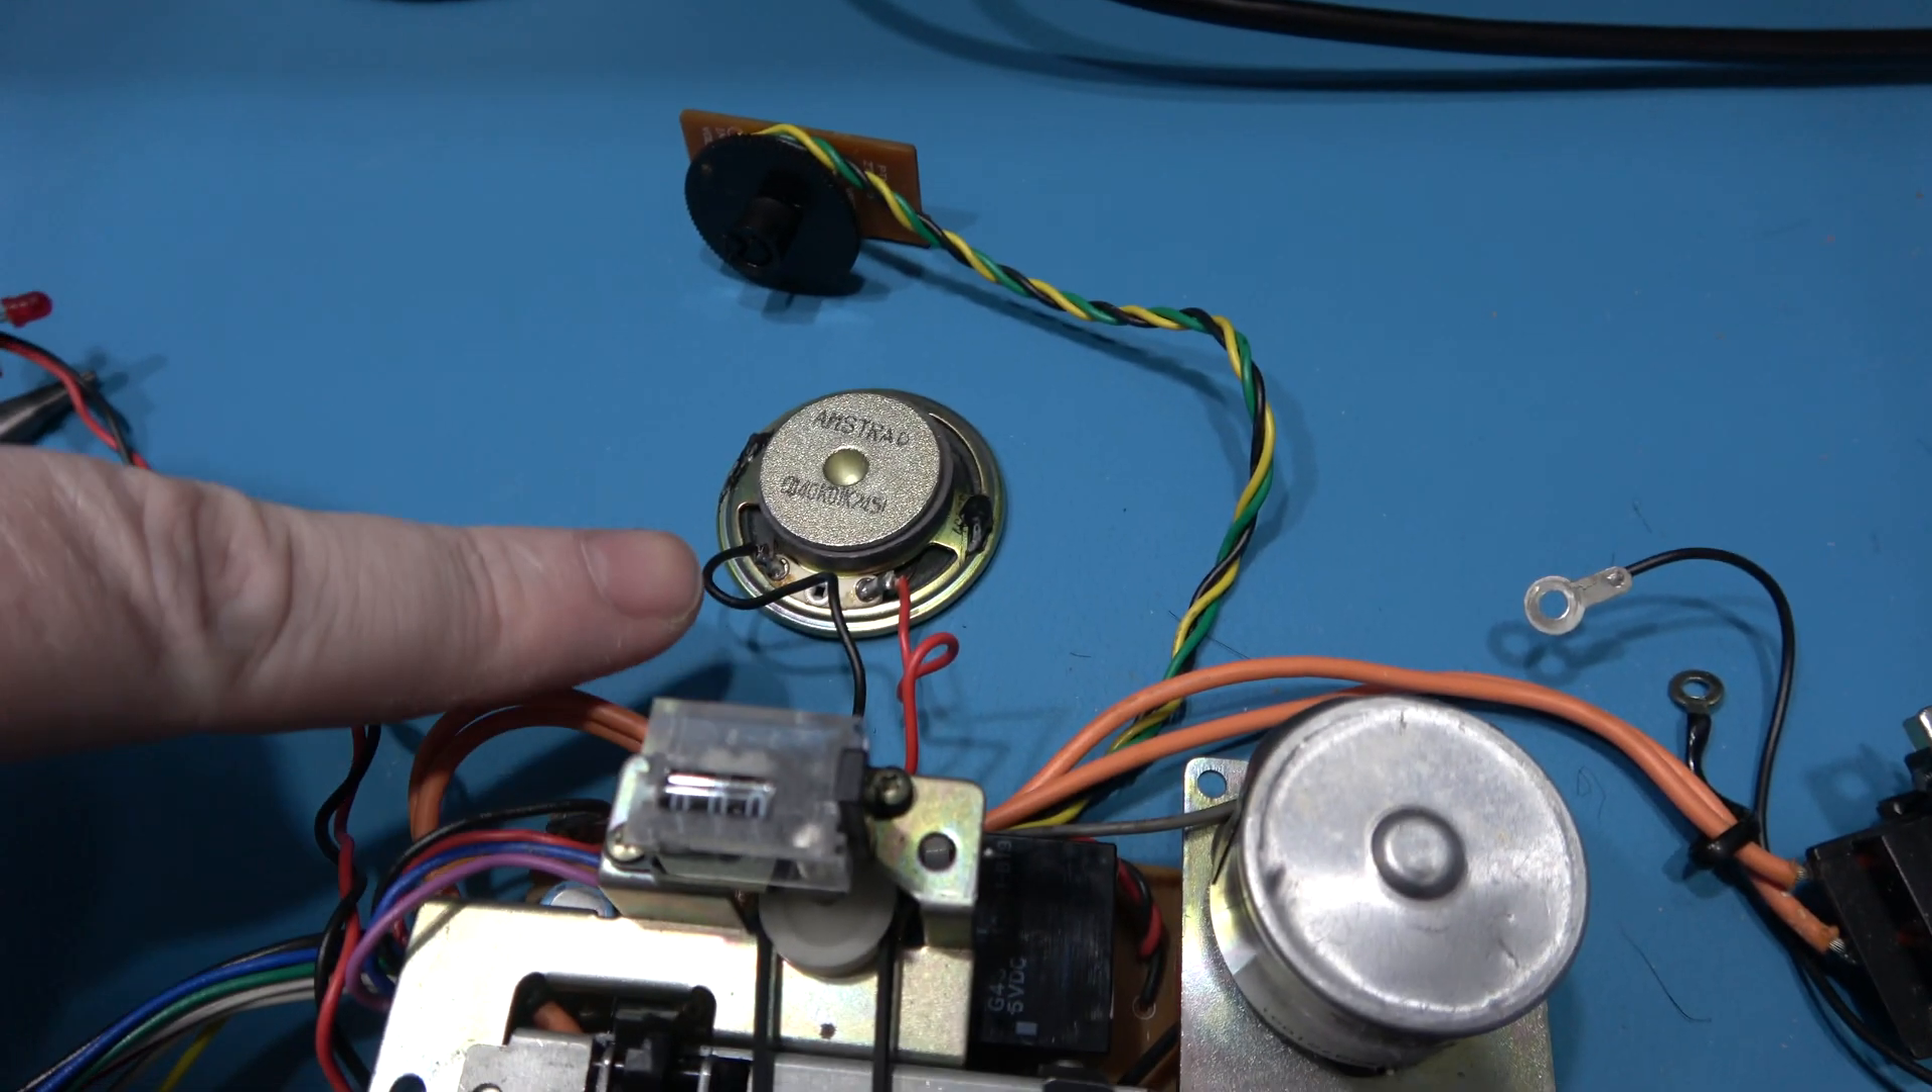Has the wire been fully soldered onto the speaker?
Yes.